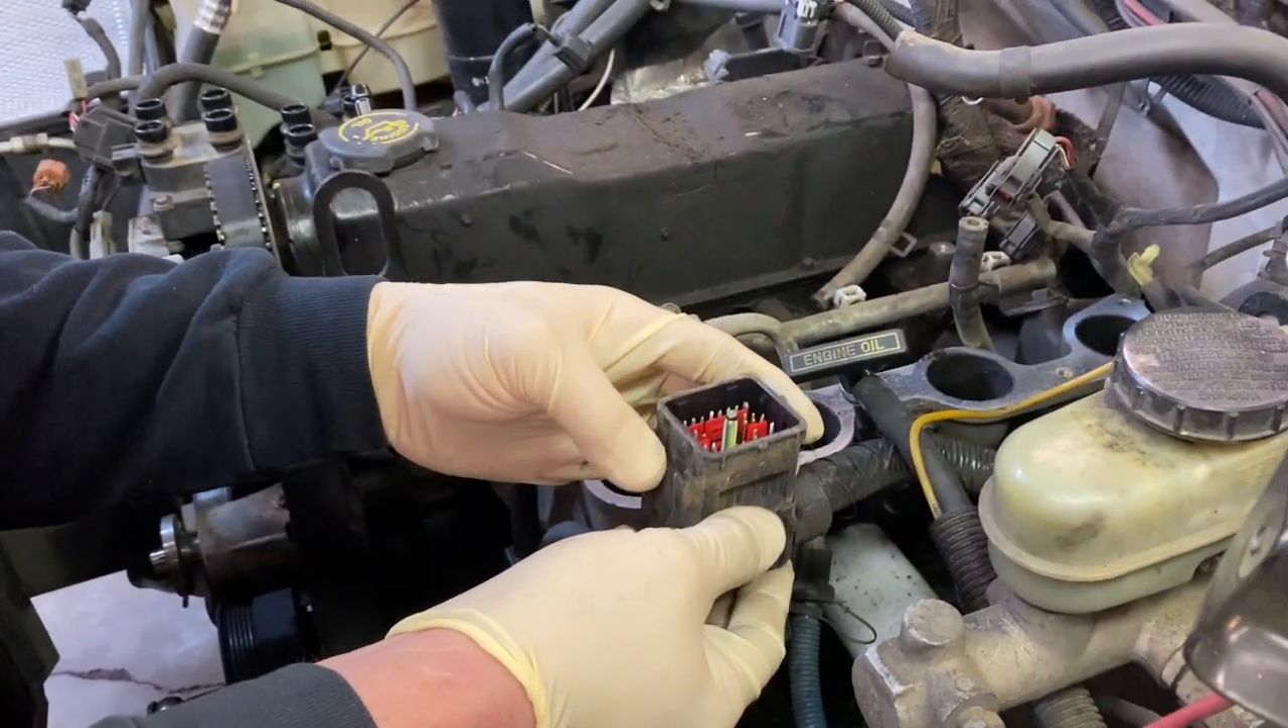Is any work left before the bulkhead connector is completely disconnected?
No.